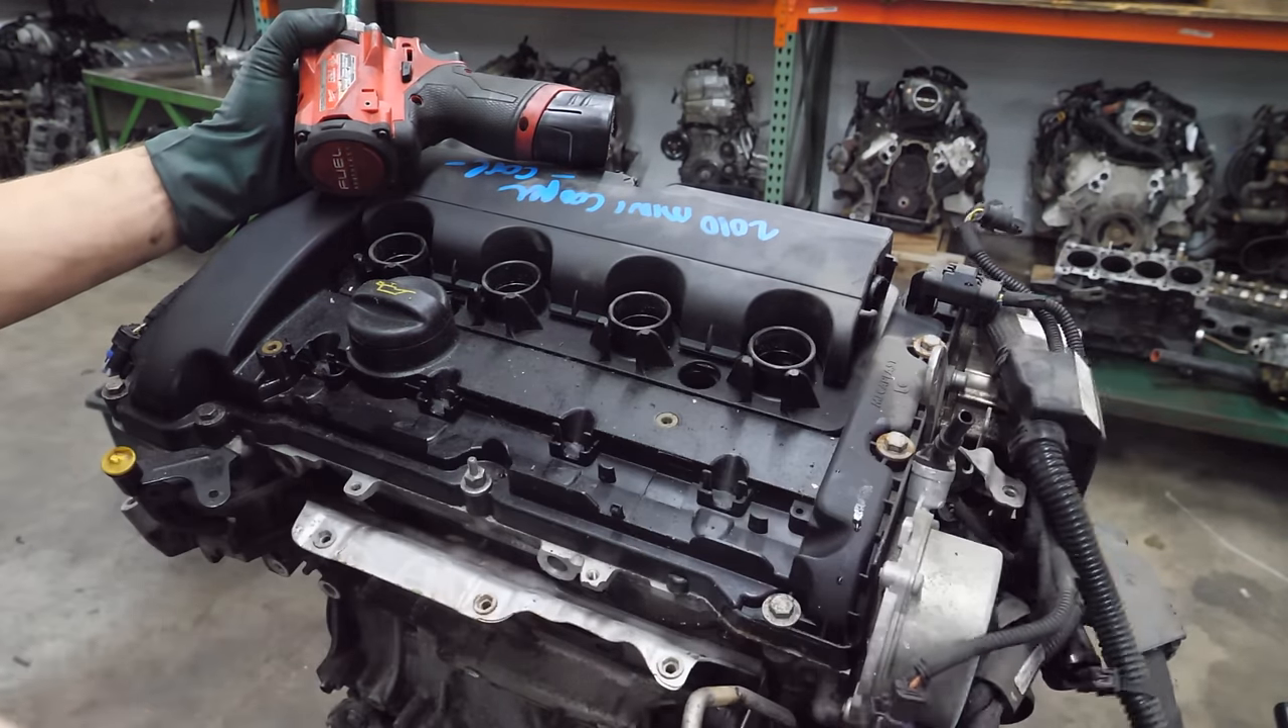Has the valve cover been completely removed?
No.